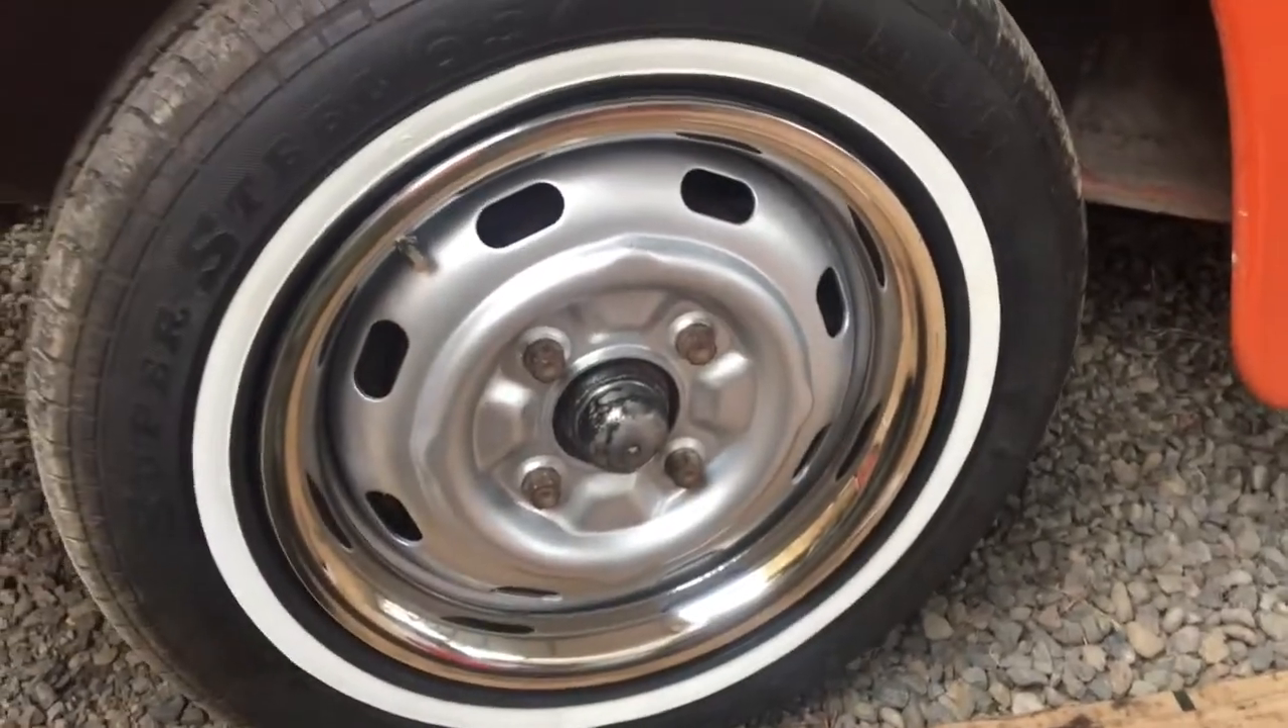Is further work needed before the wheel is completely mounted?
No.